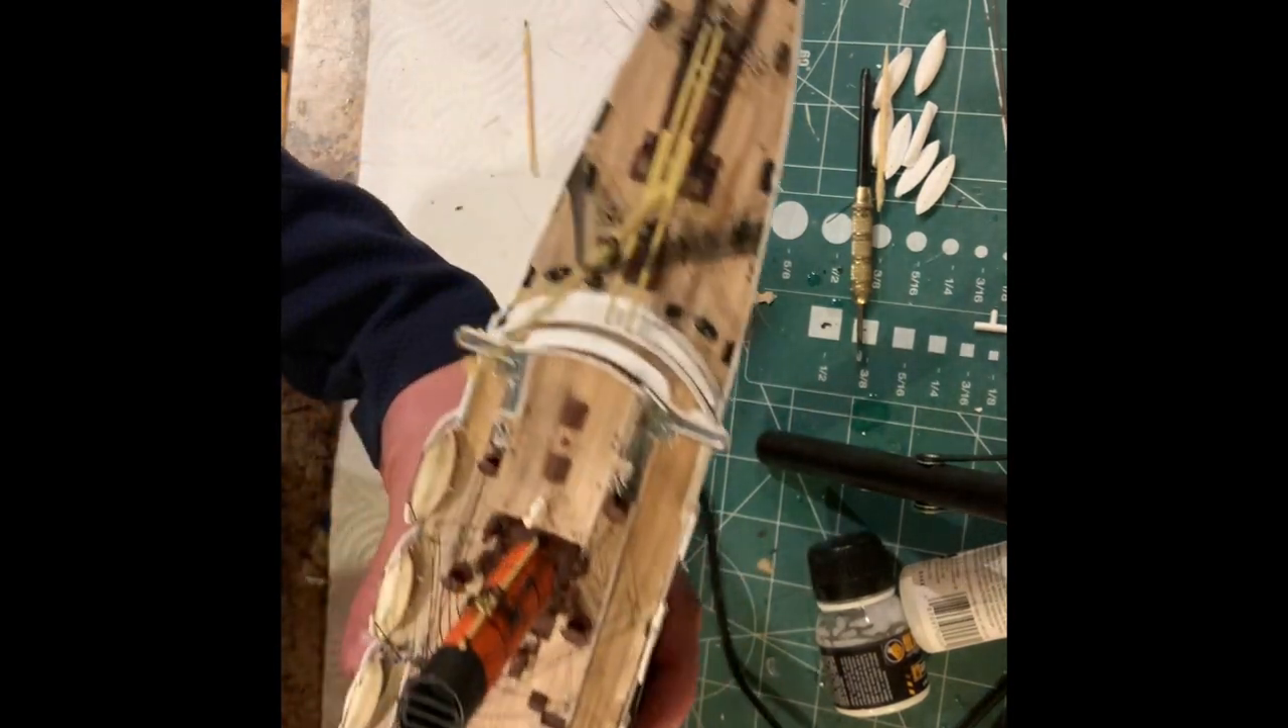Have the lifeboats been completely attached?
No.